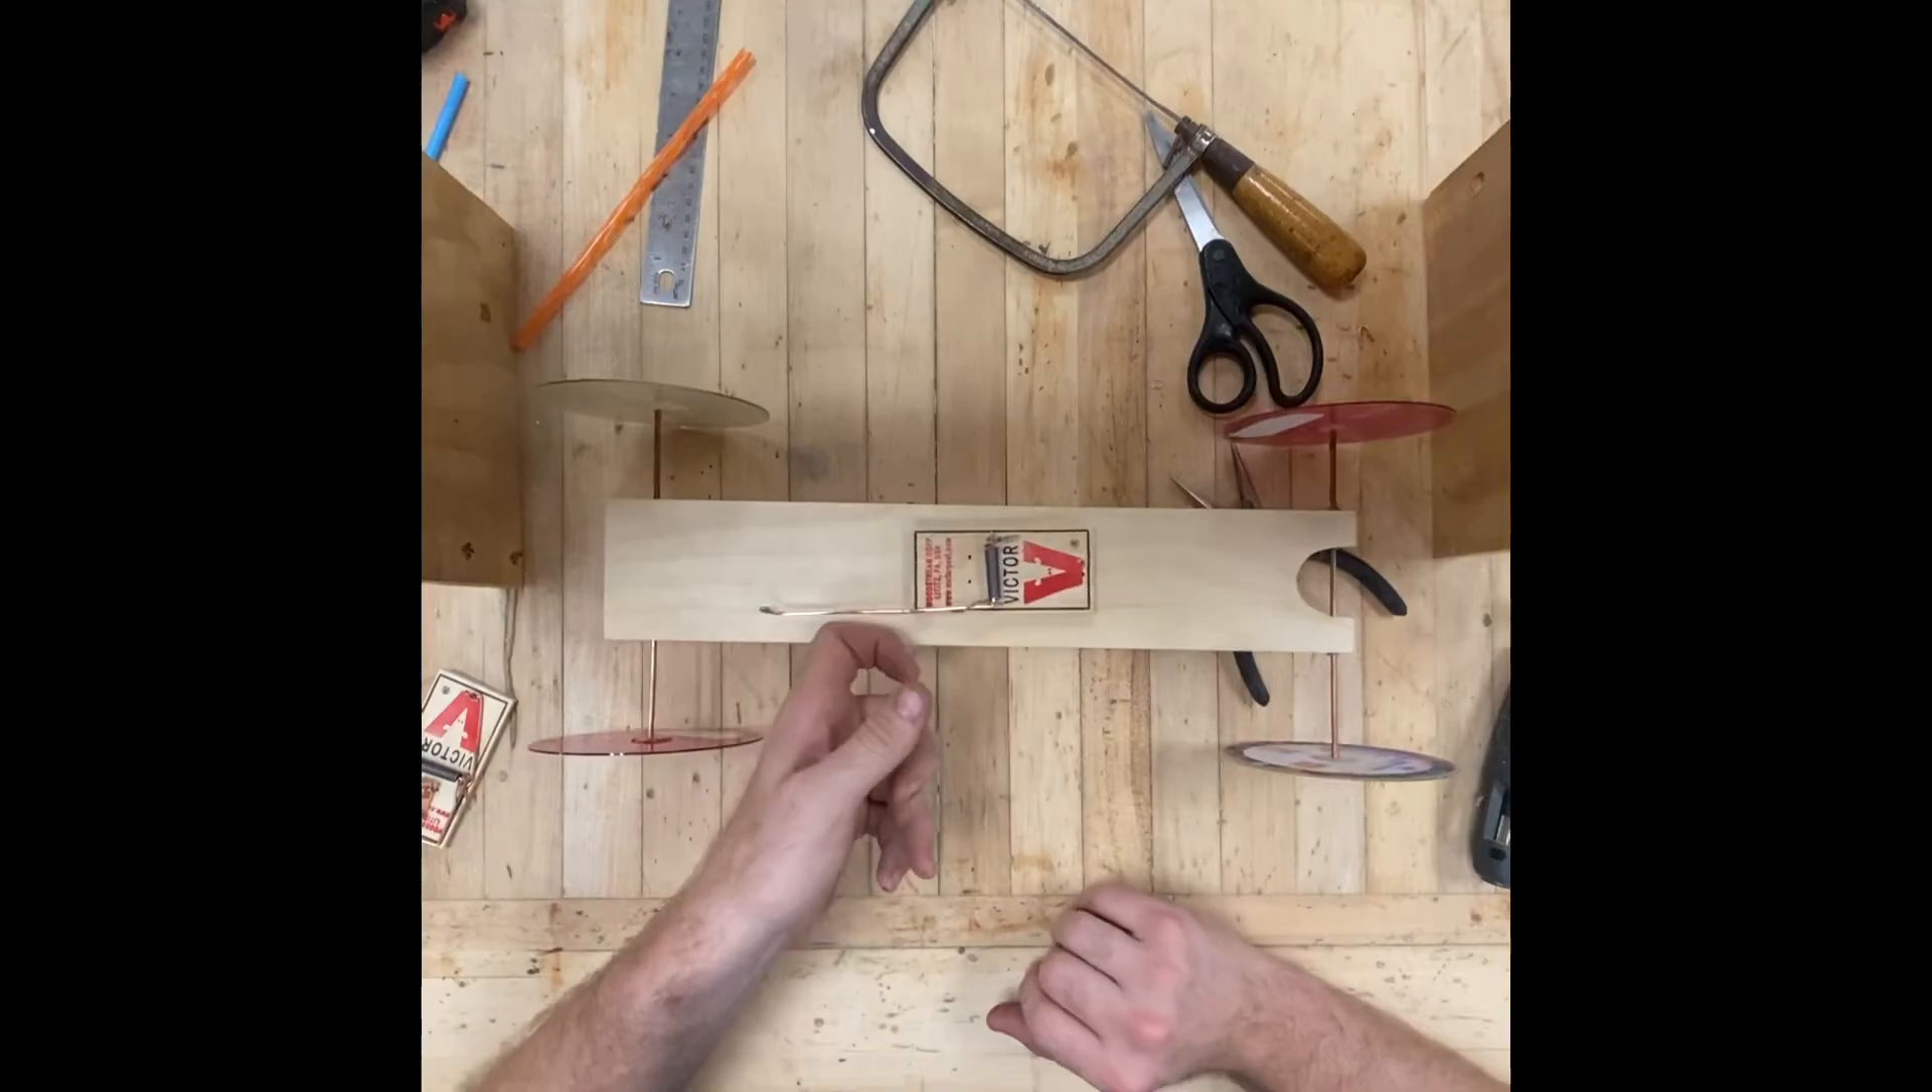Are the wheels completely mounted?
Yes.